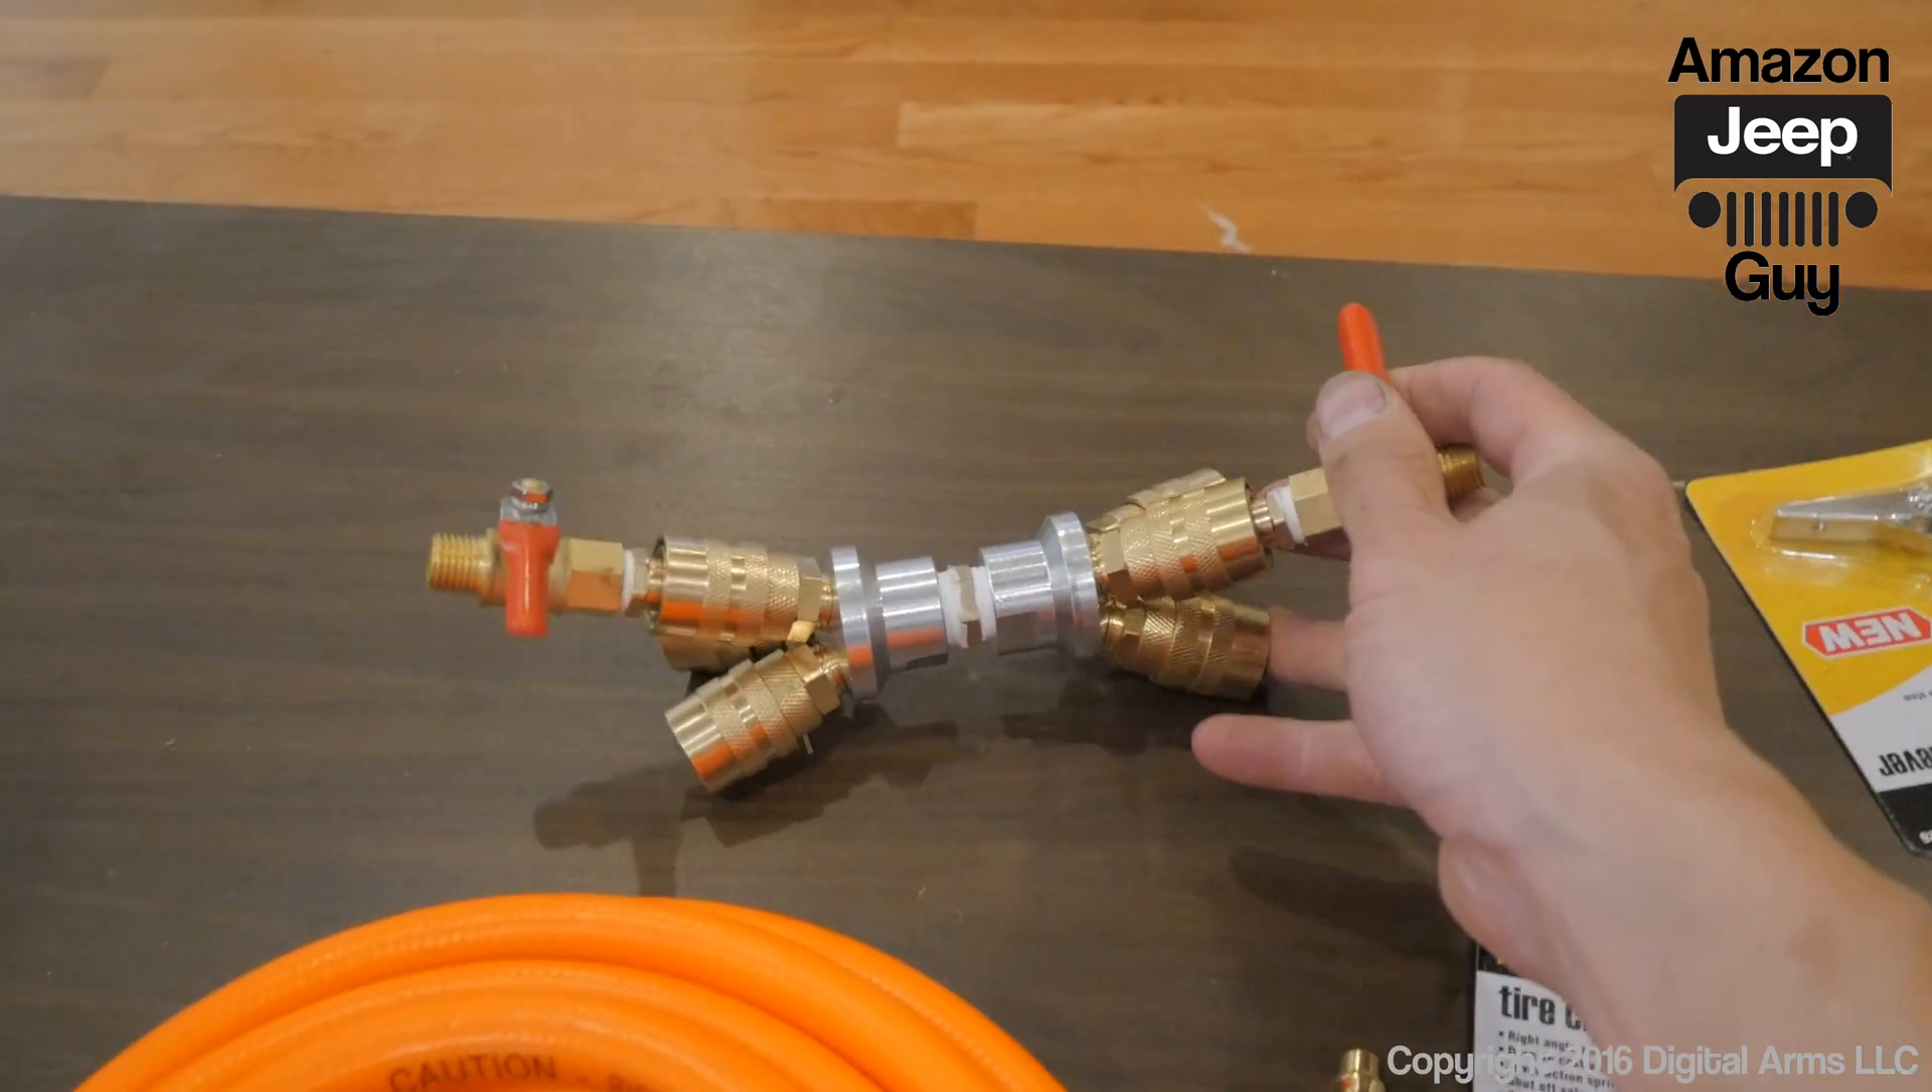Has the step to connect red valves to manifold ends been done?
Yes.